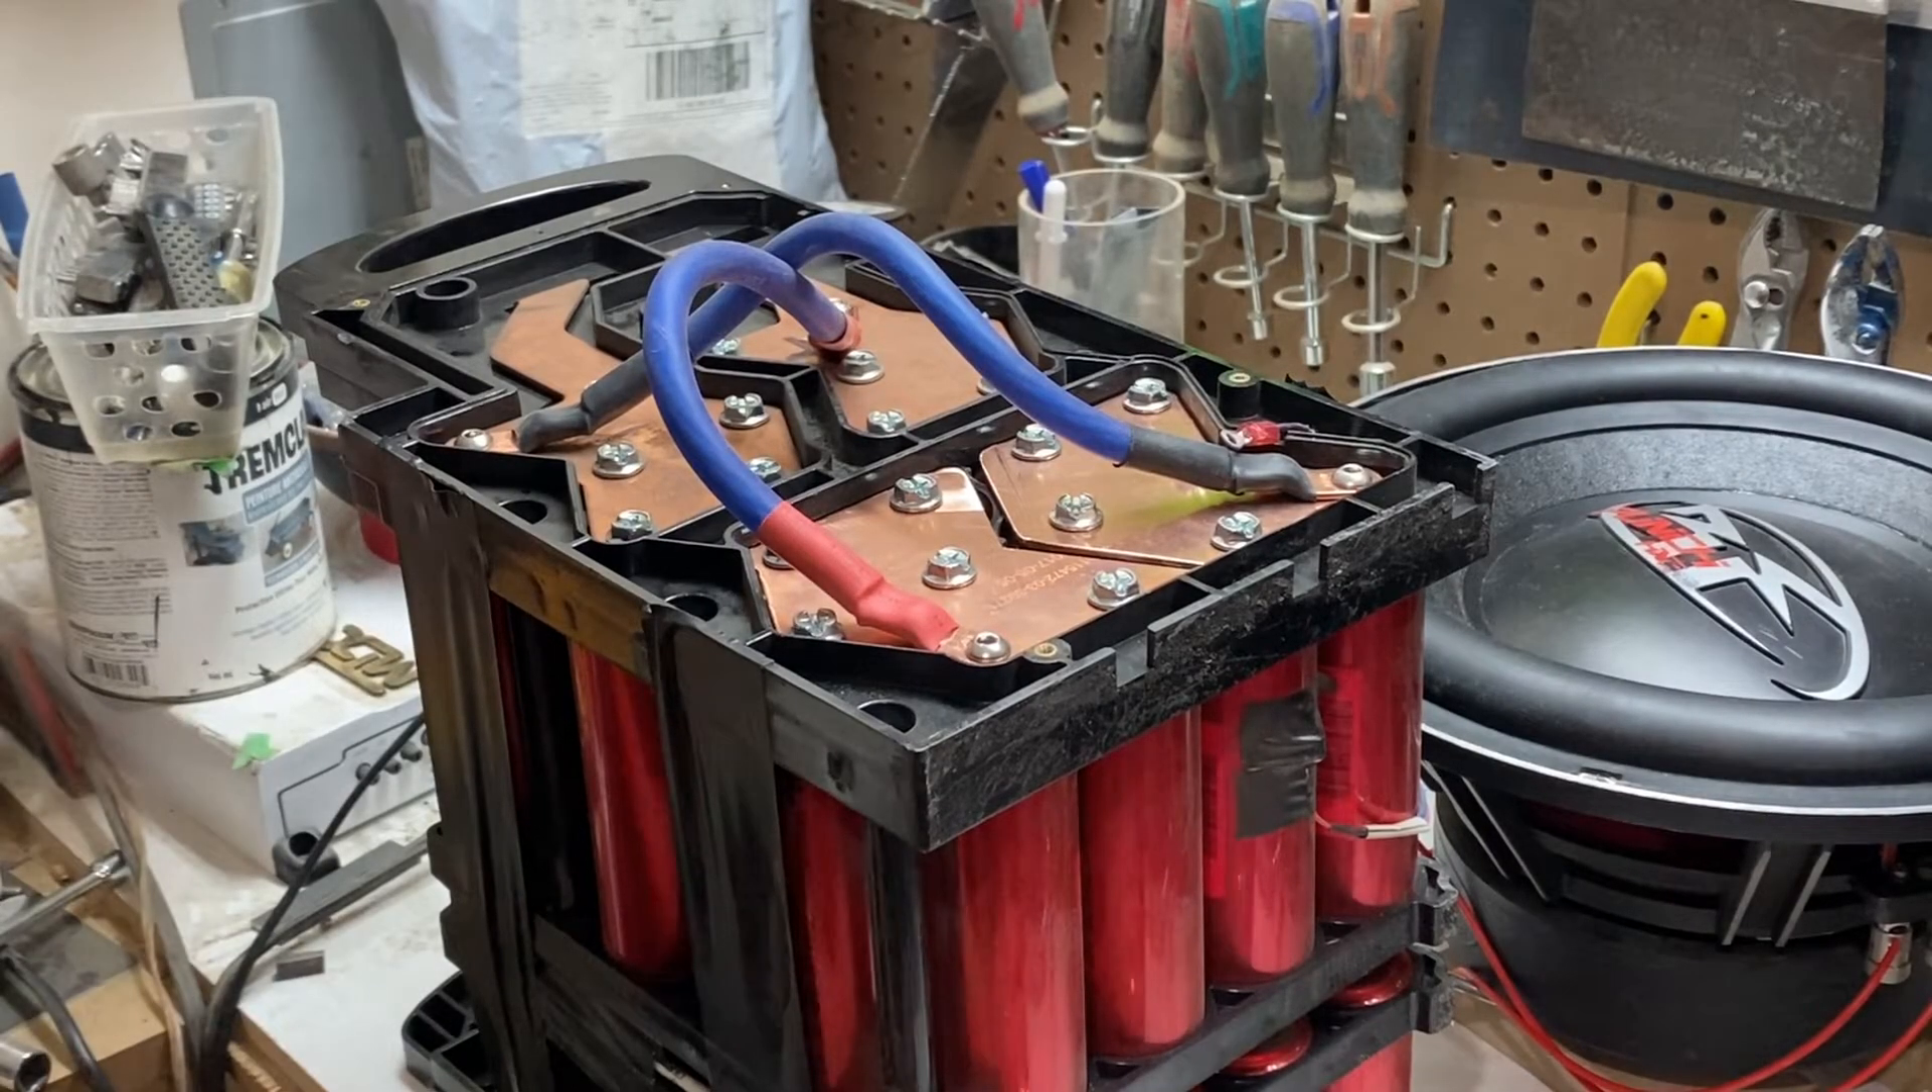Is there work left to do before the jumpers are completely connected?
No.